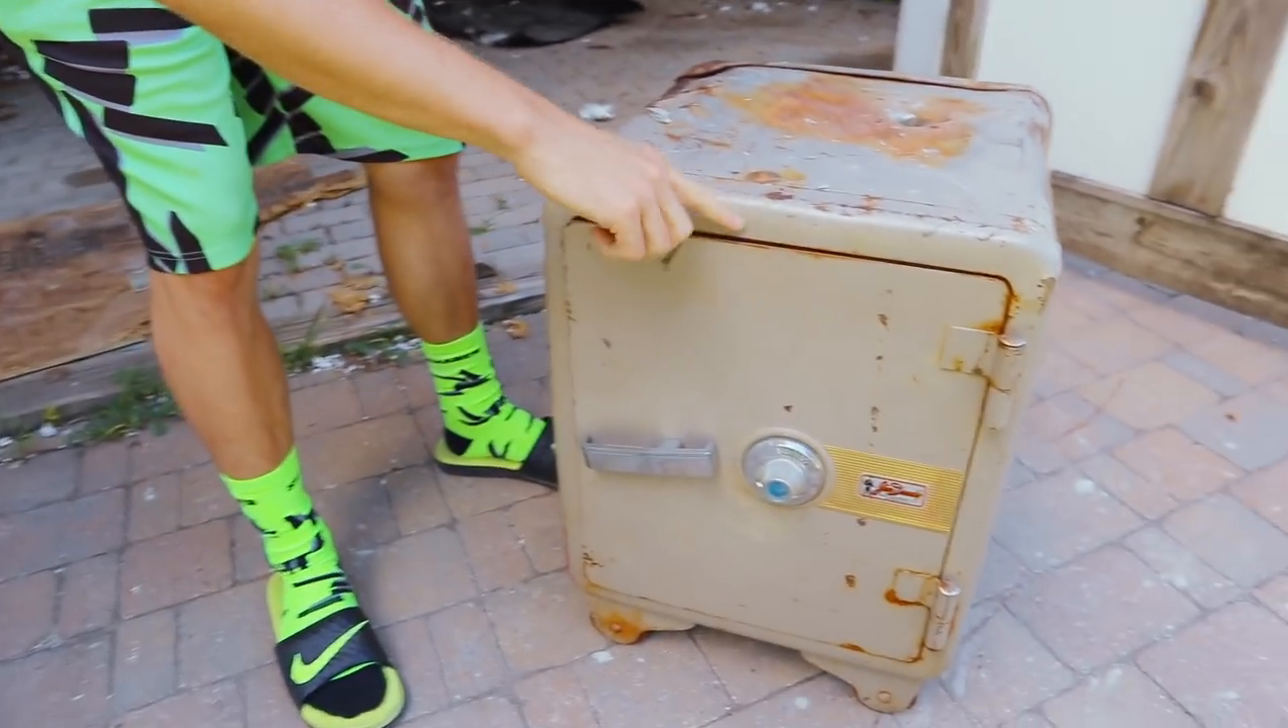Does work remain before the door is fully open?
Yes.